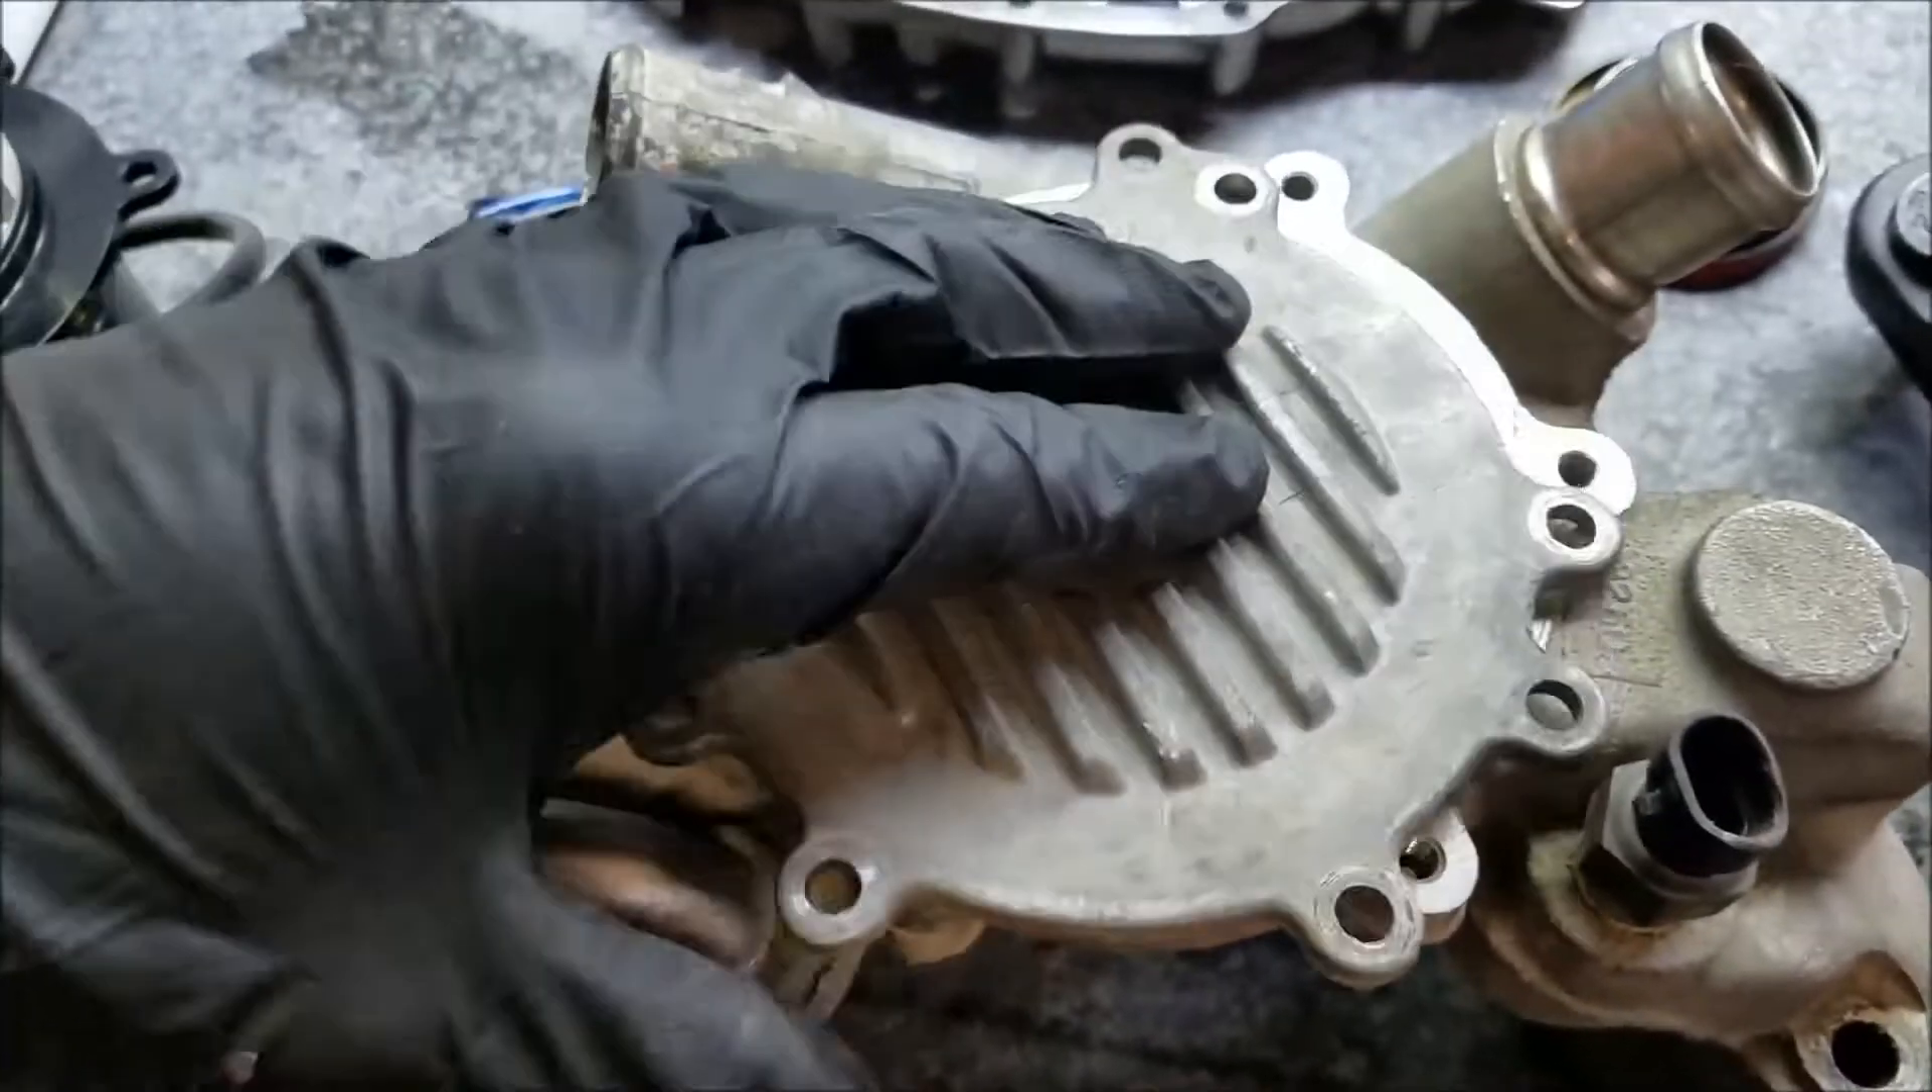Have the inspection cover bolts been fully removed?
Yes.